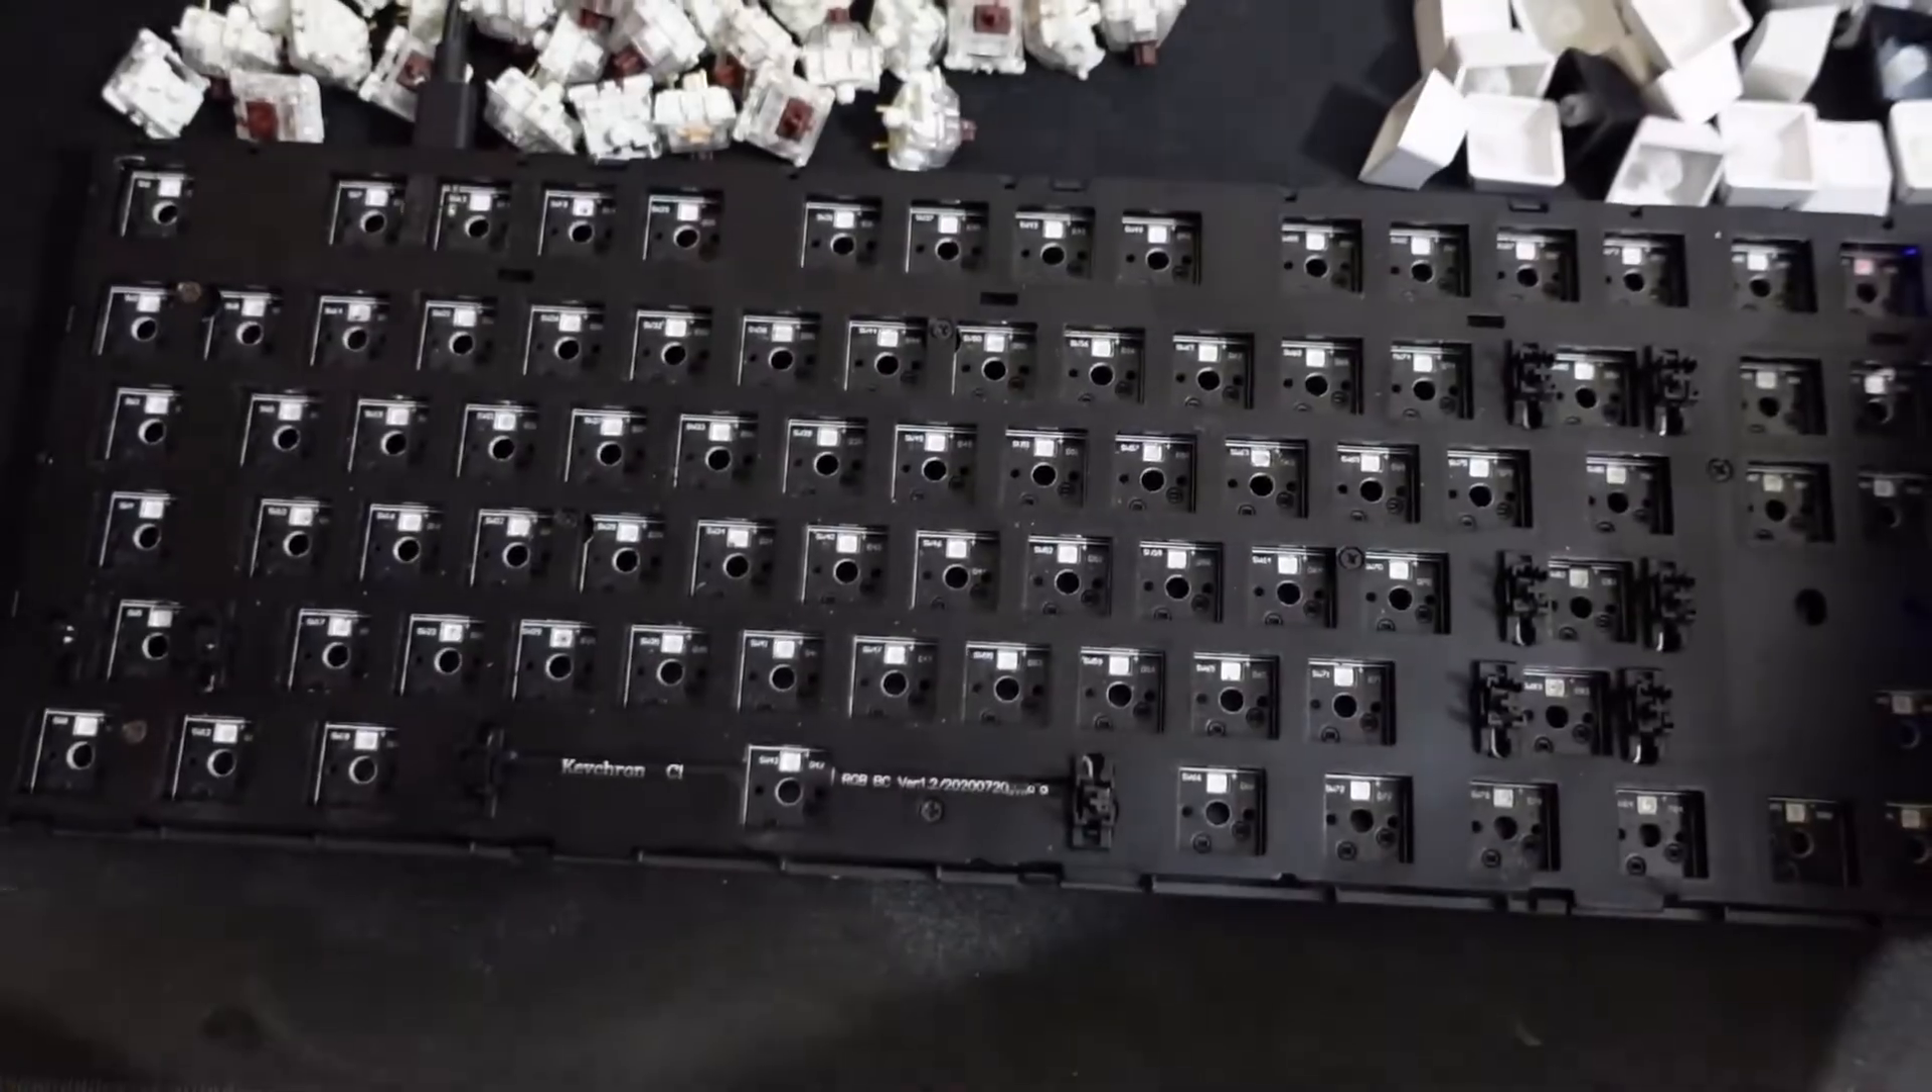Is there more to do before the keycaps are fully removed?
No.